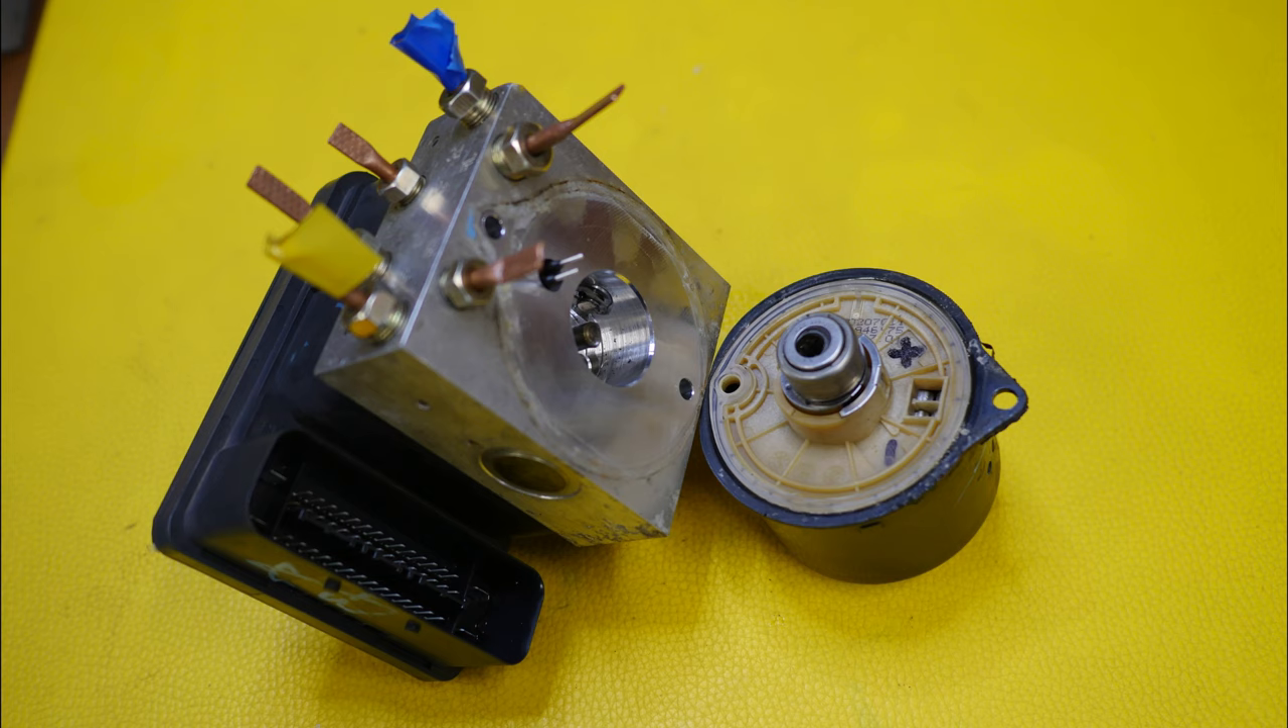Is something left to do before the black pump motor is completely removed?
No.